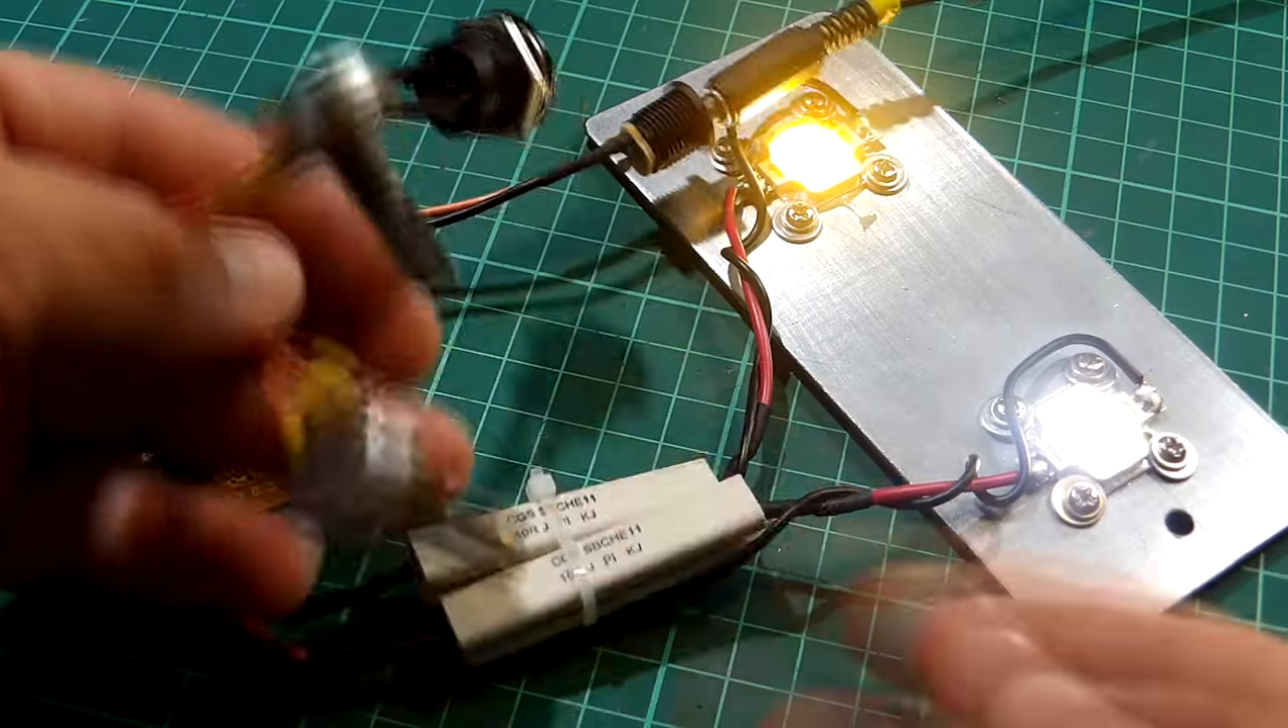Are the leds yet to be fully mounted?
No.